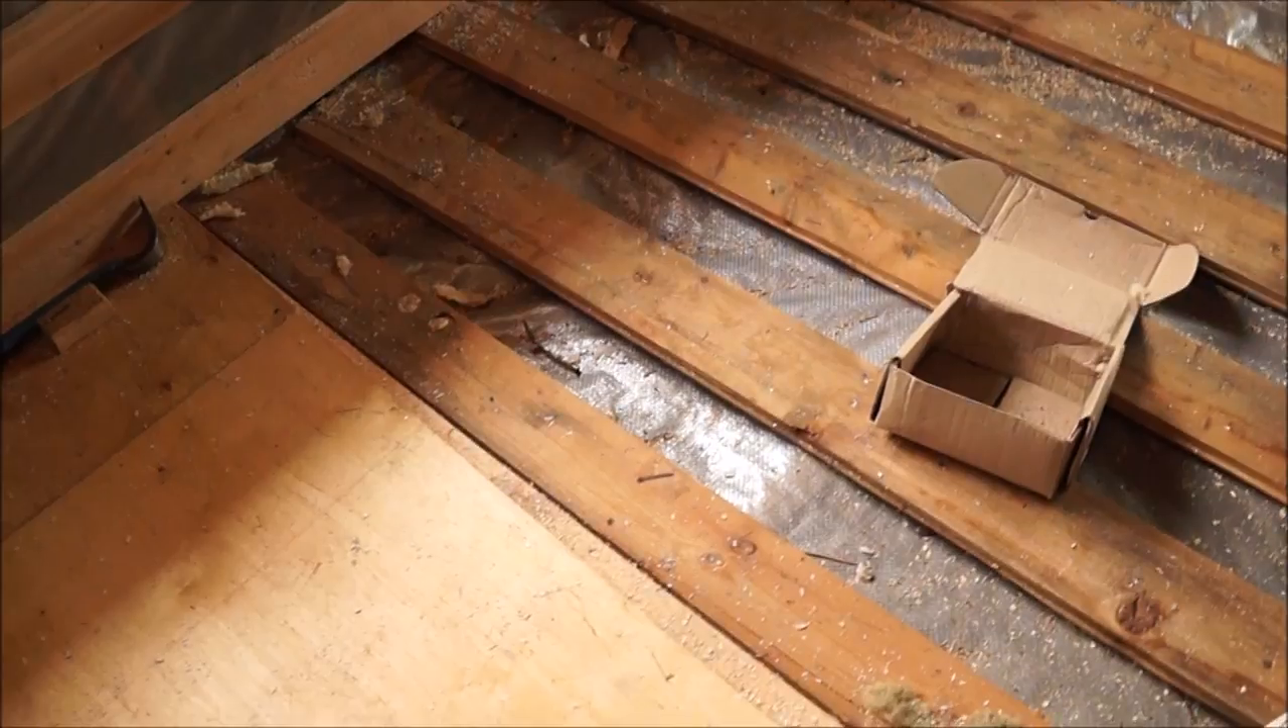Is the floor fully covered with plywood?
No.